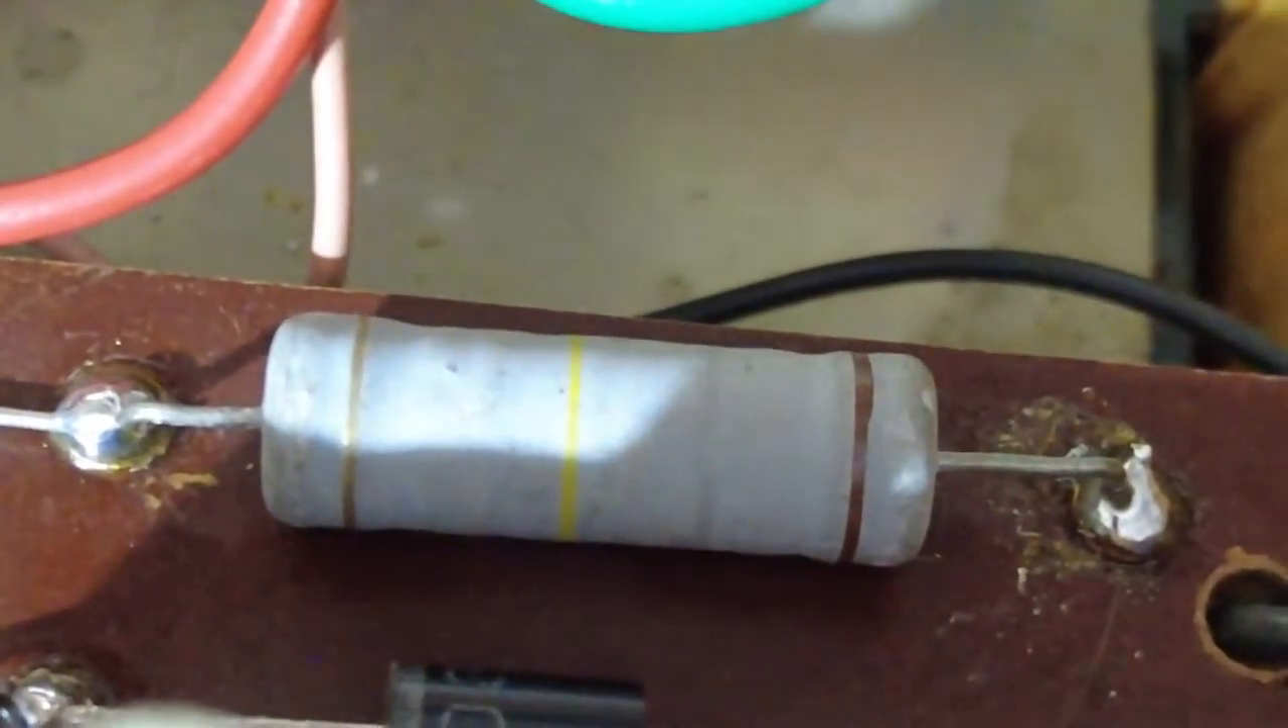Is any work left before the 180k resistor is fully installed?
No.